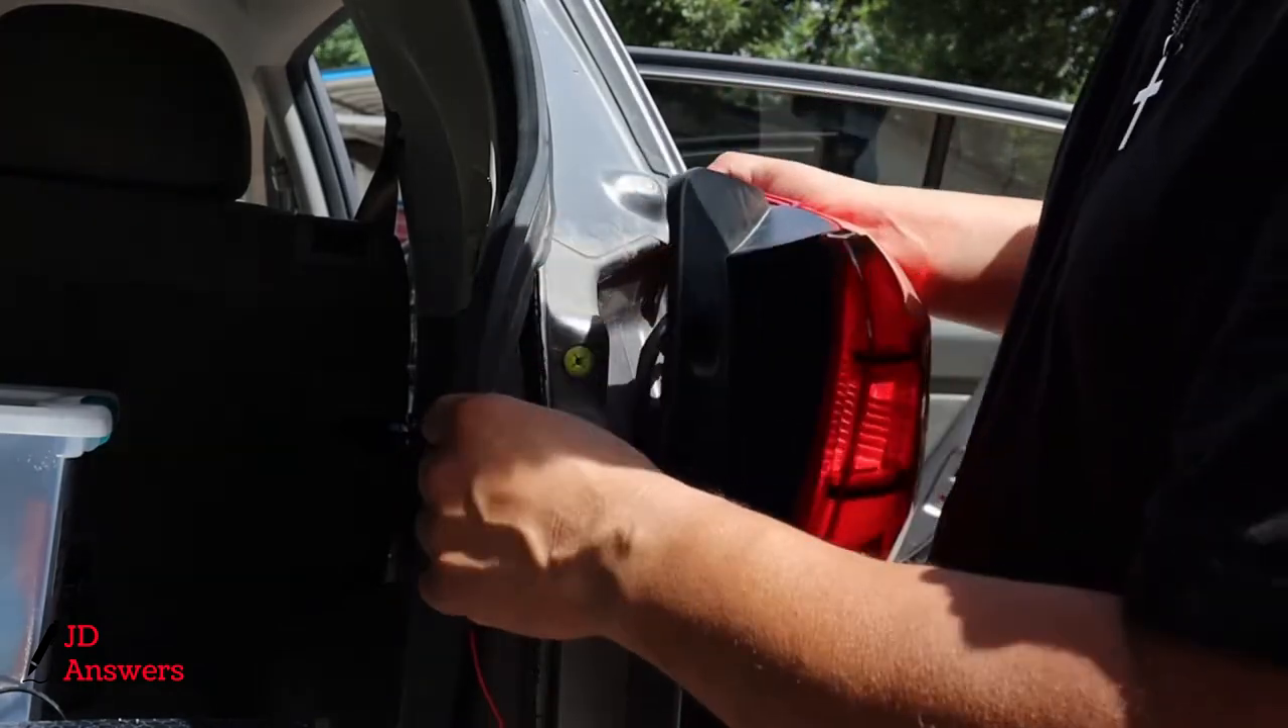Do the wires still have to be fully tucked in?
Yes.